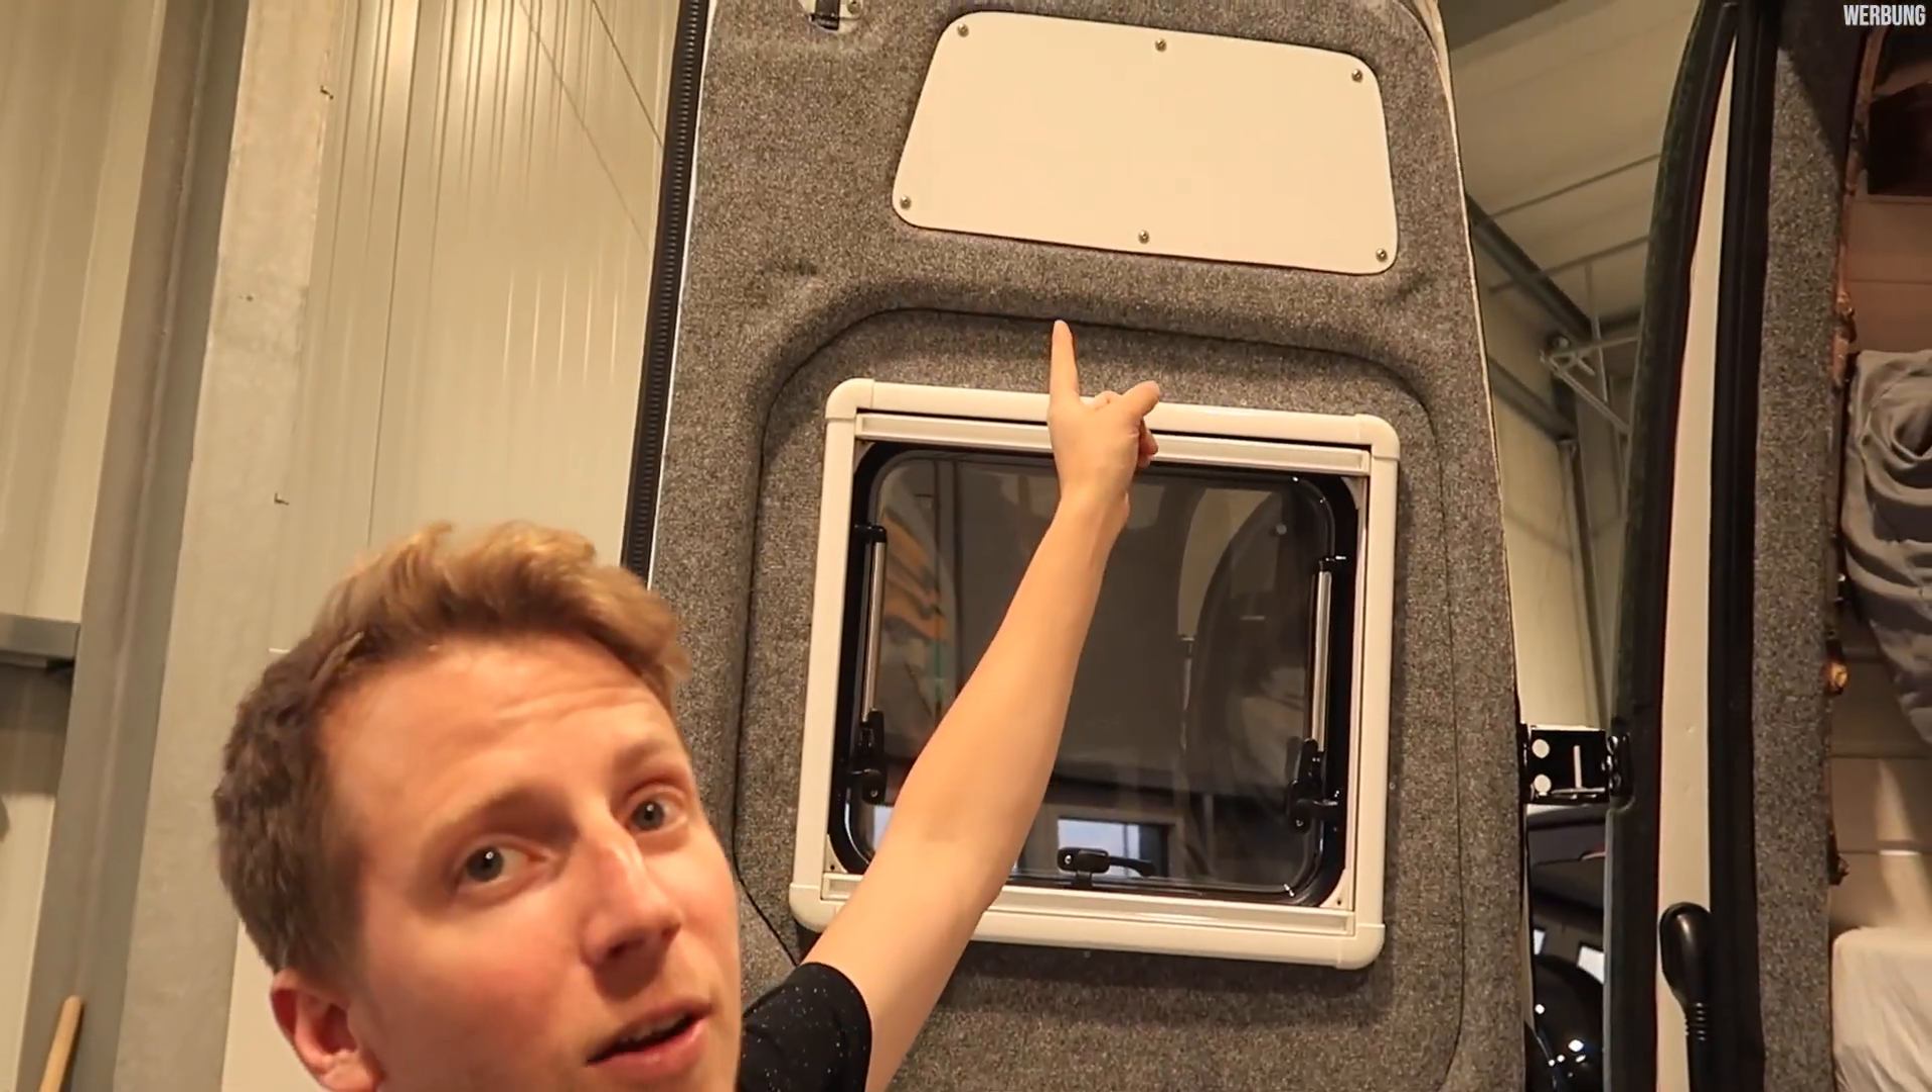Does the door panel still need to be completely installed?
No.